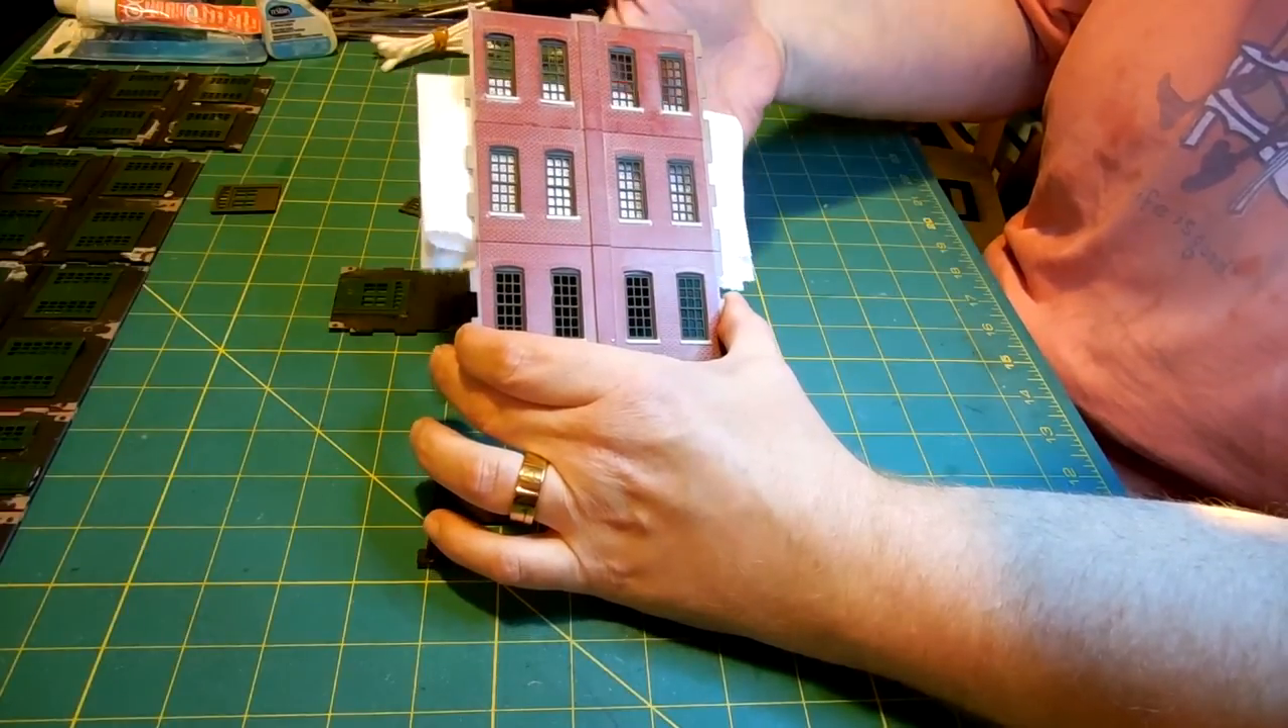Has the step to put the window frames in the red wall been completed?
Yes.